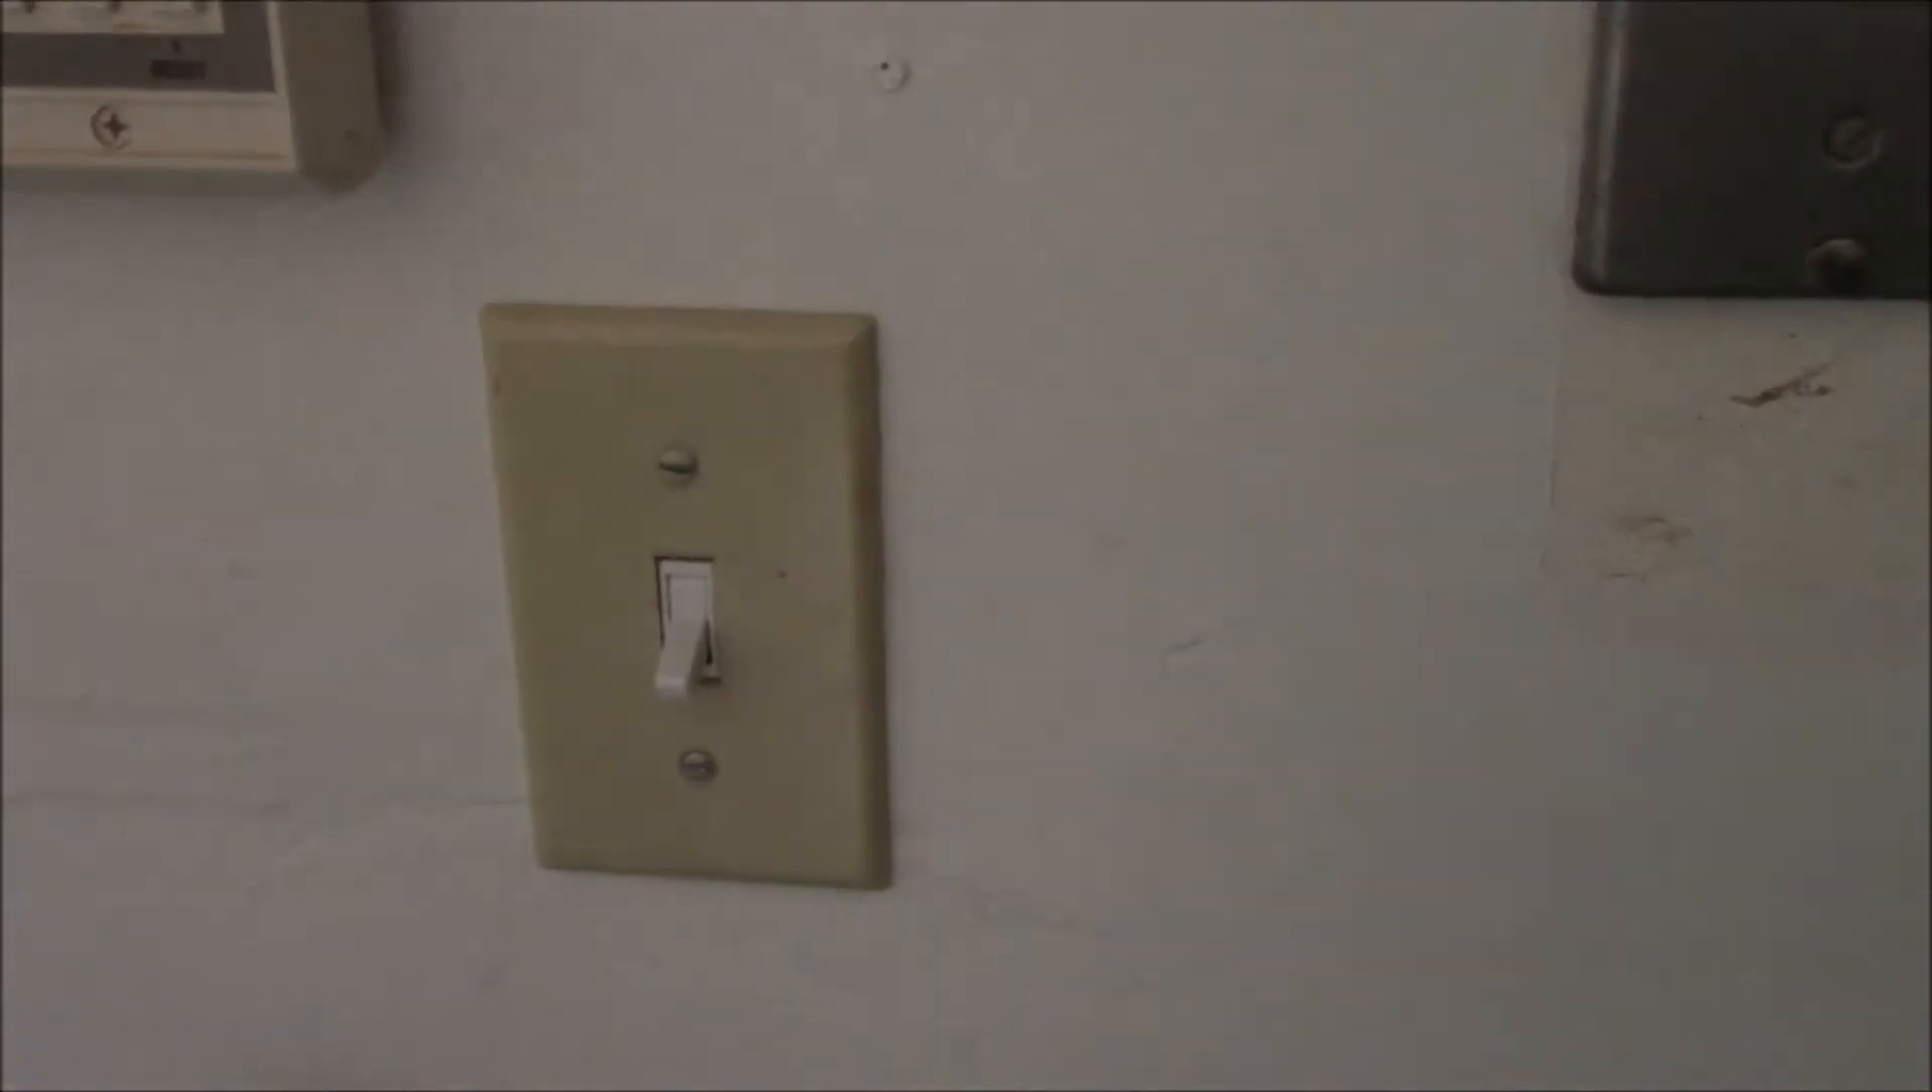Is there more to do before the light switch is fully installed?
No.